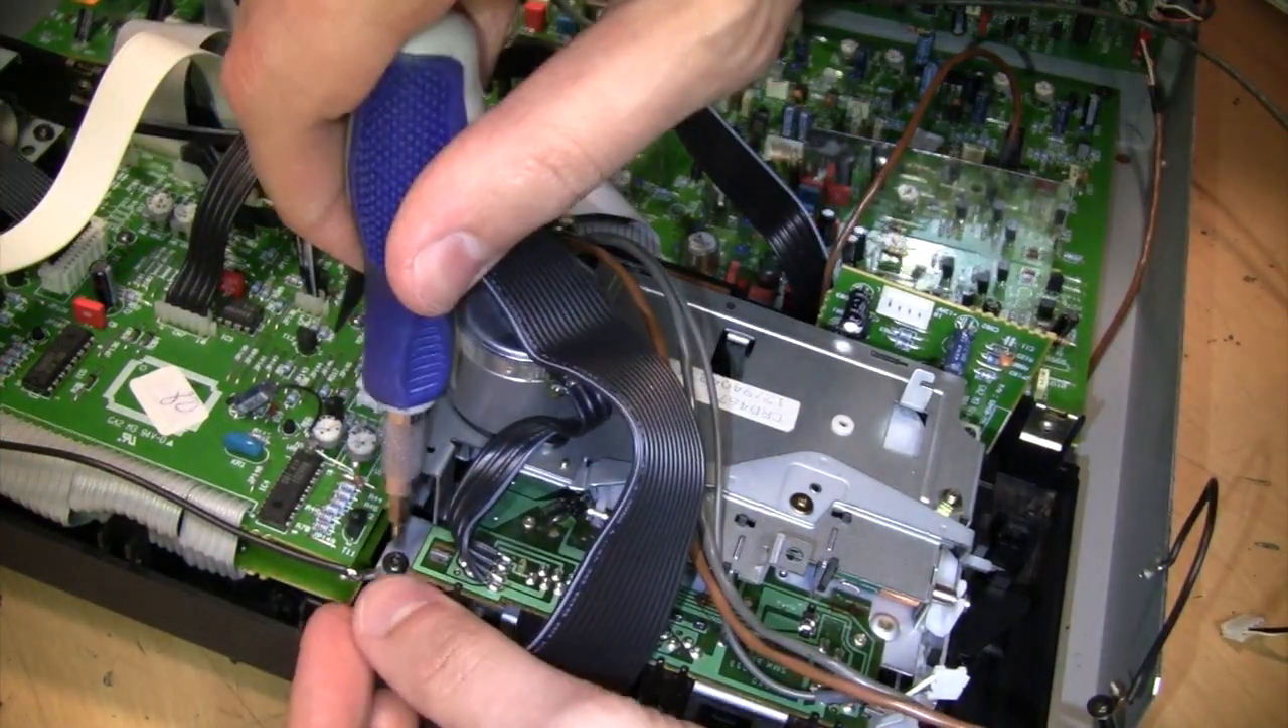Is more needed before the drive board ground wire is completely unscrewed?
Yes.